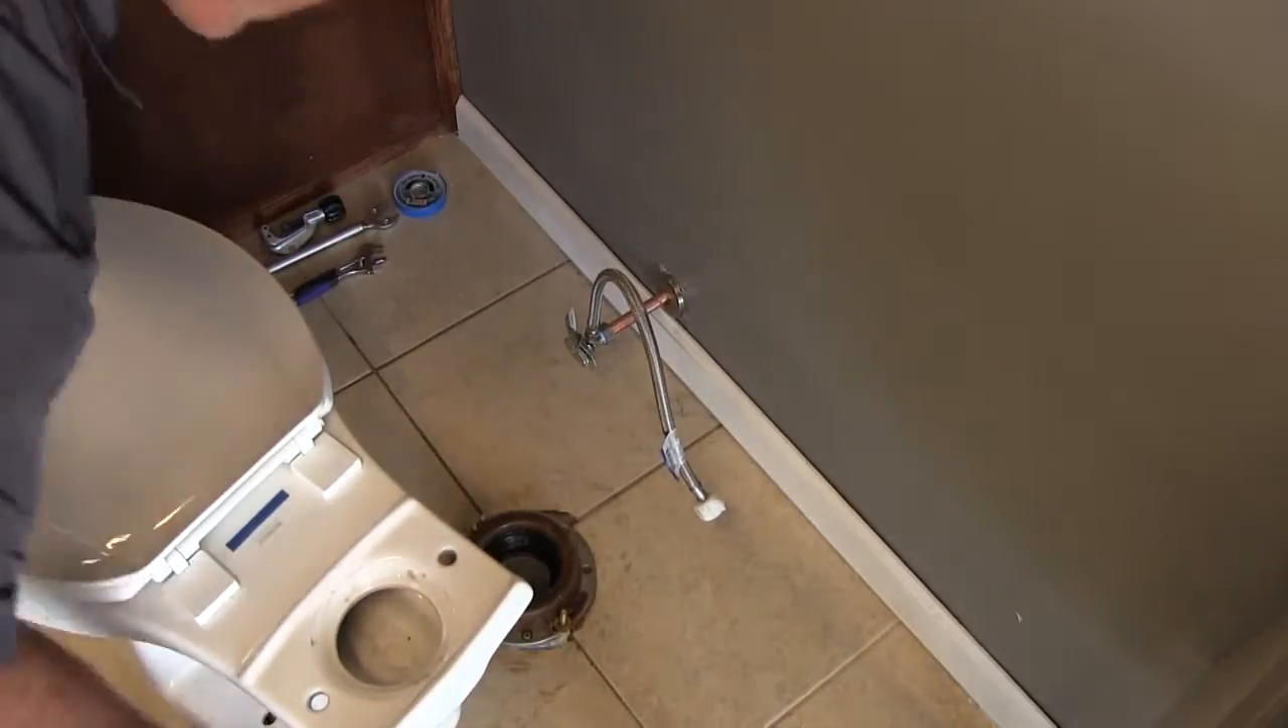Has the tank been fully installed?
No.